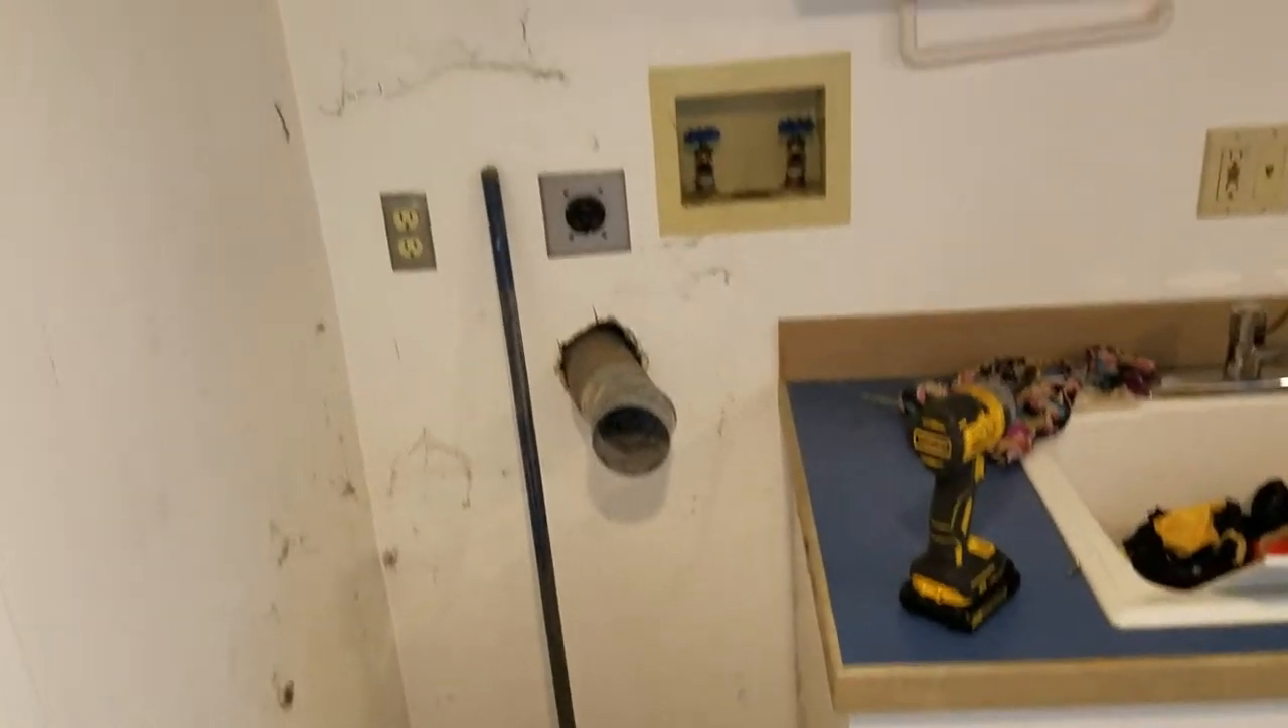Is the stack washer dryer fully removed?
Yes.